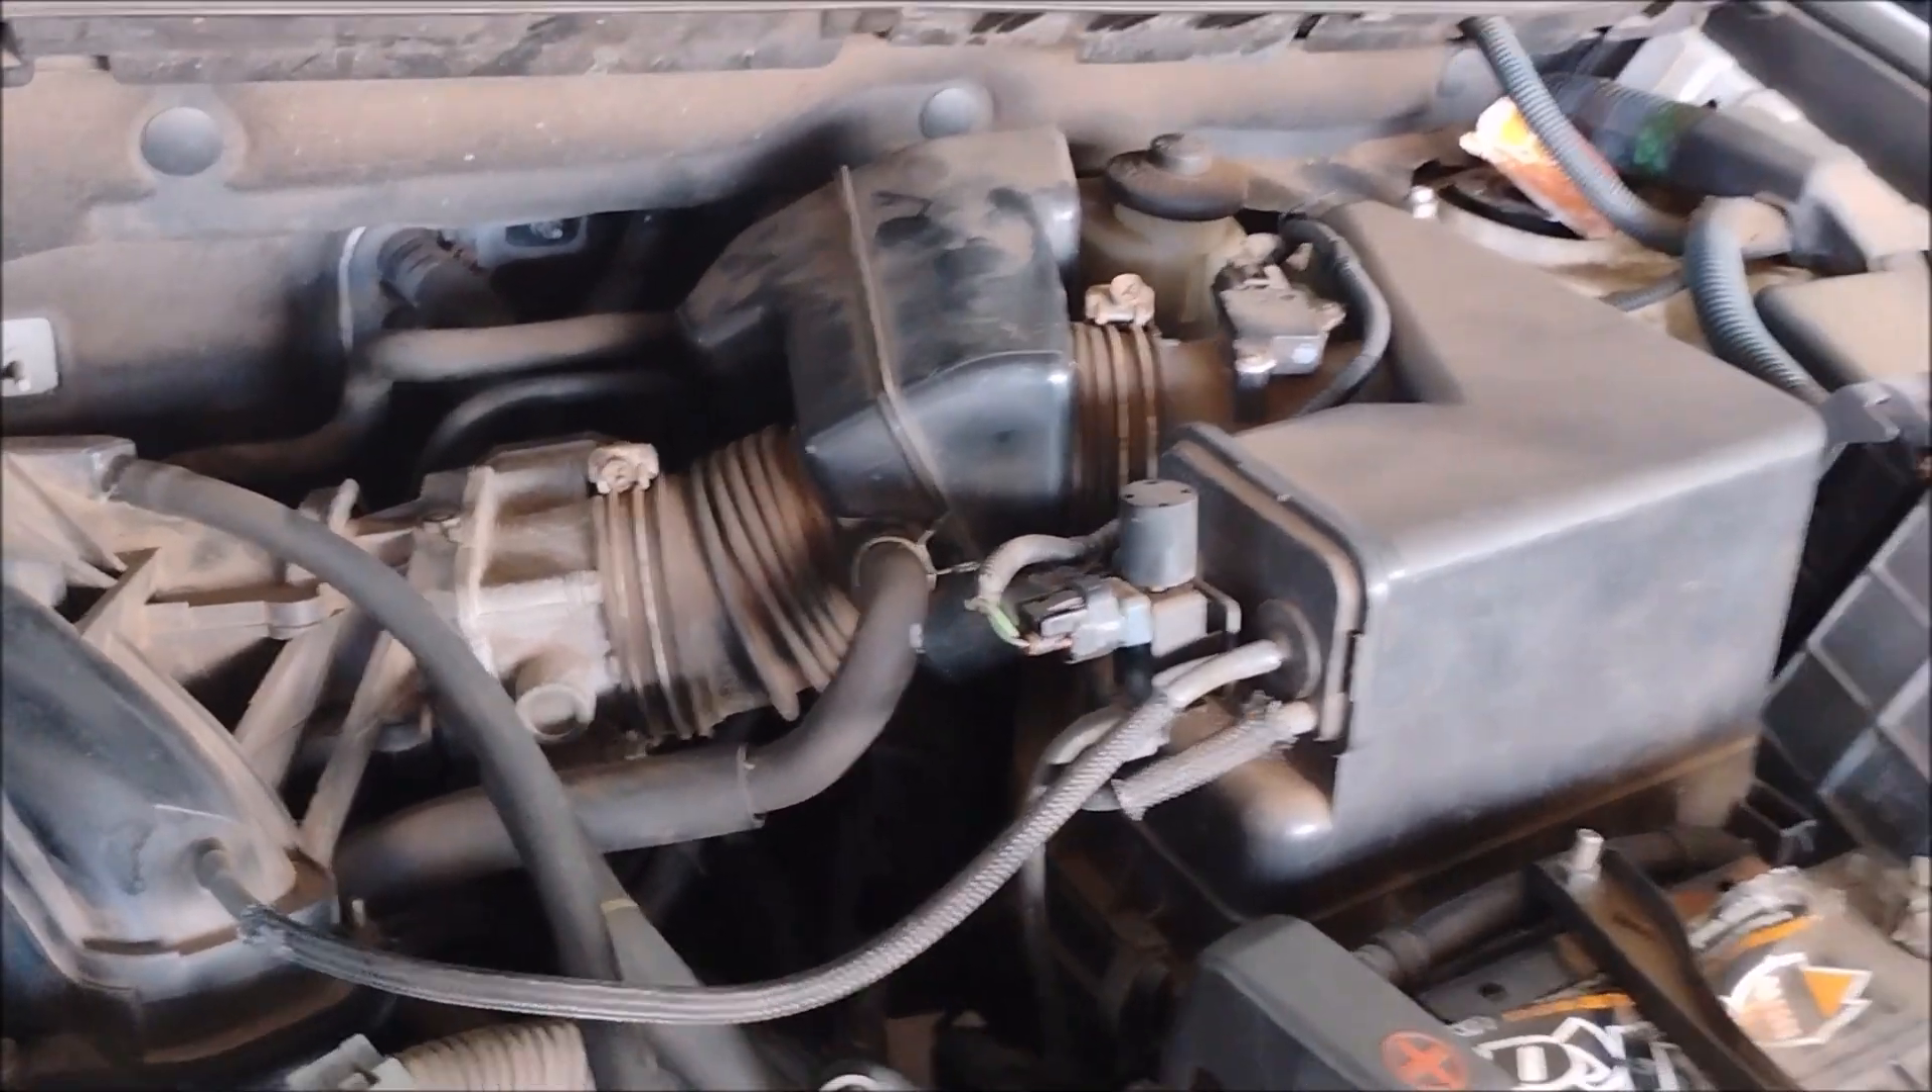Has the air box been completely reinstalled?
Yes.